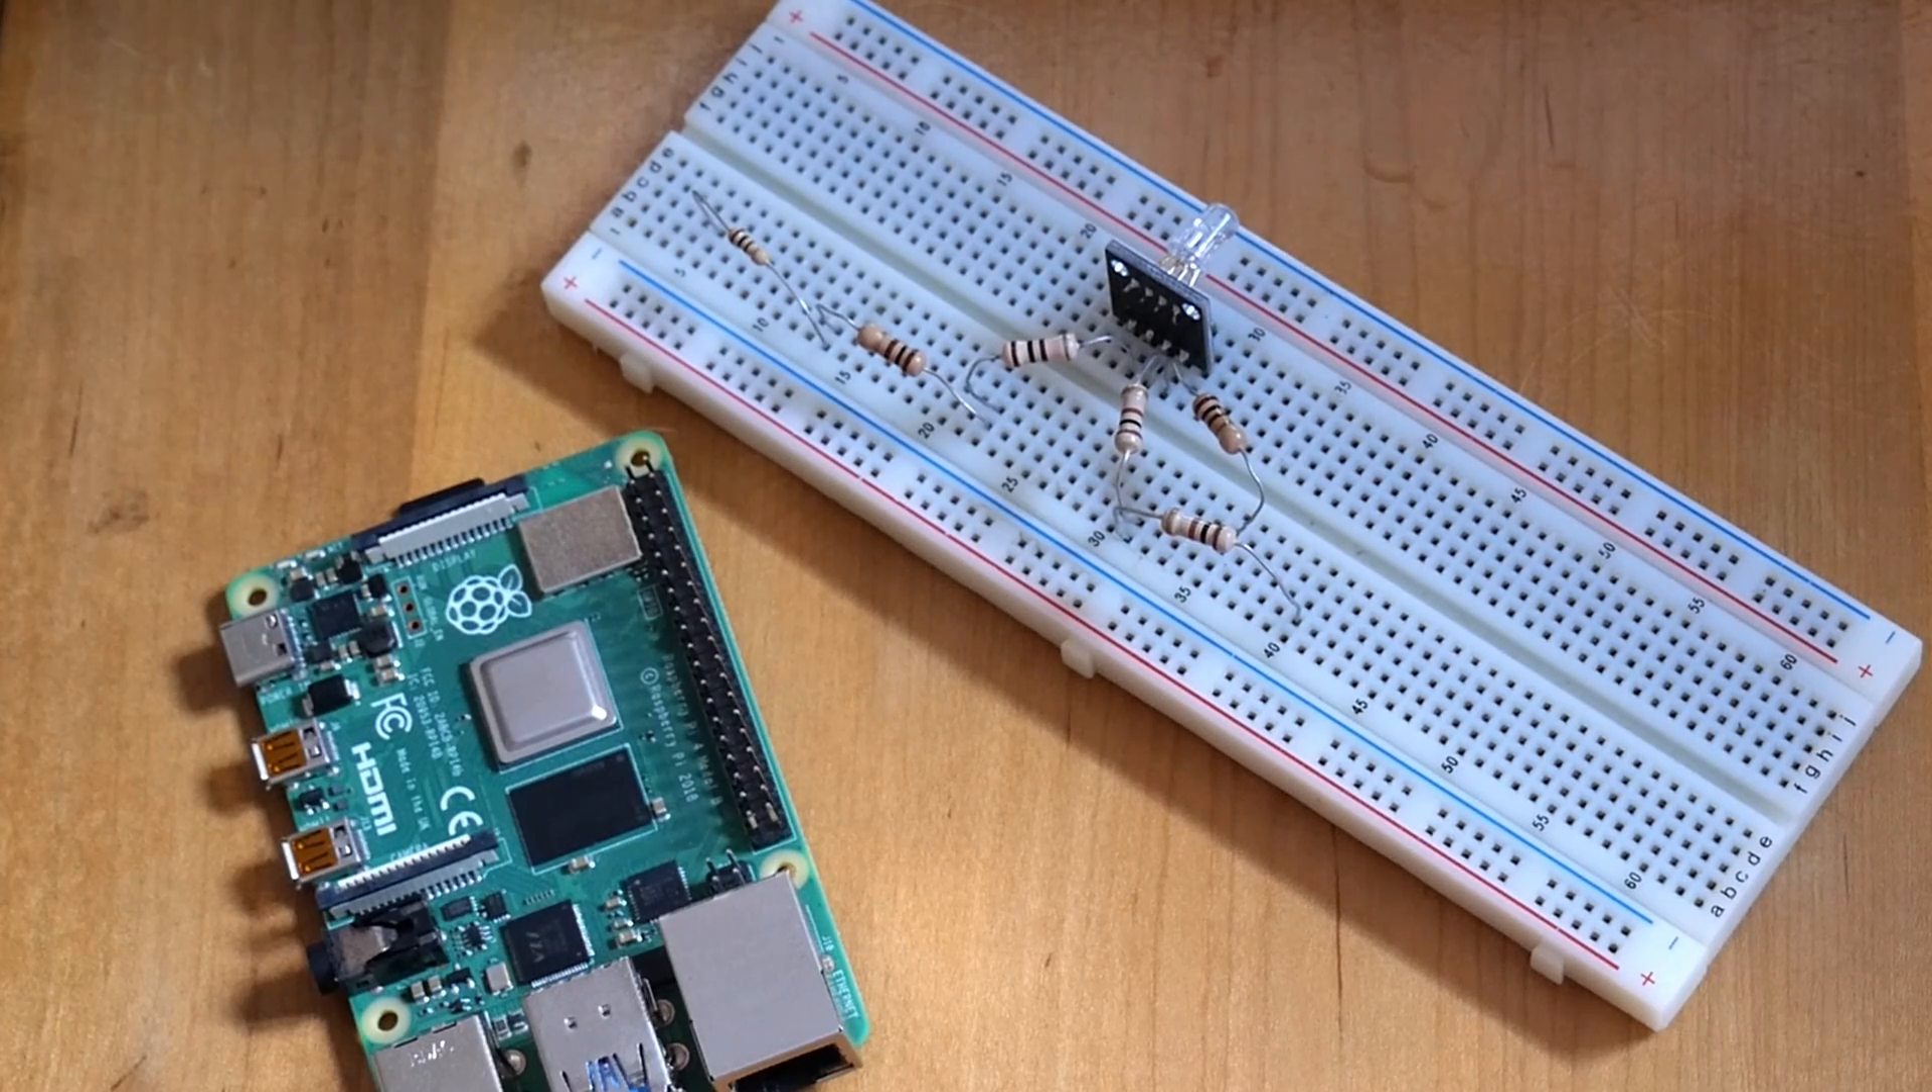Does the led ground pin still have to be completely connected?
Yes.